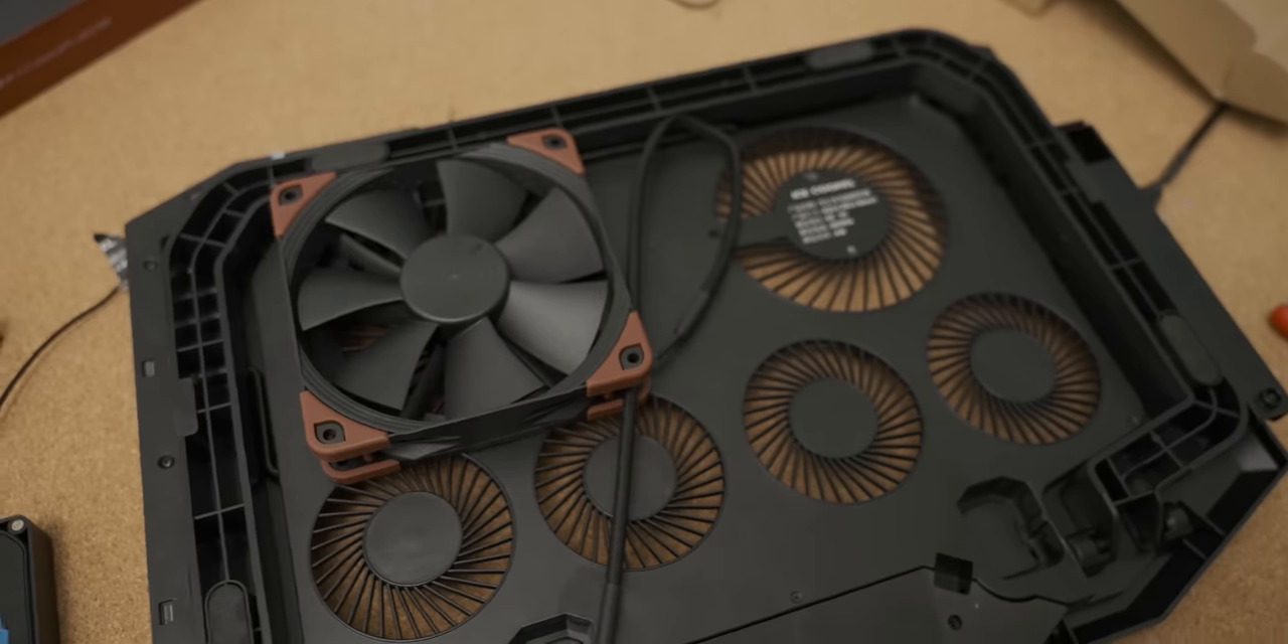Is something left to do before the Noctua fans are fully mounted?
Yes.